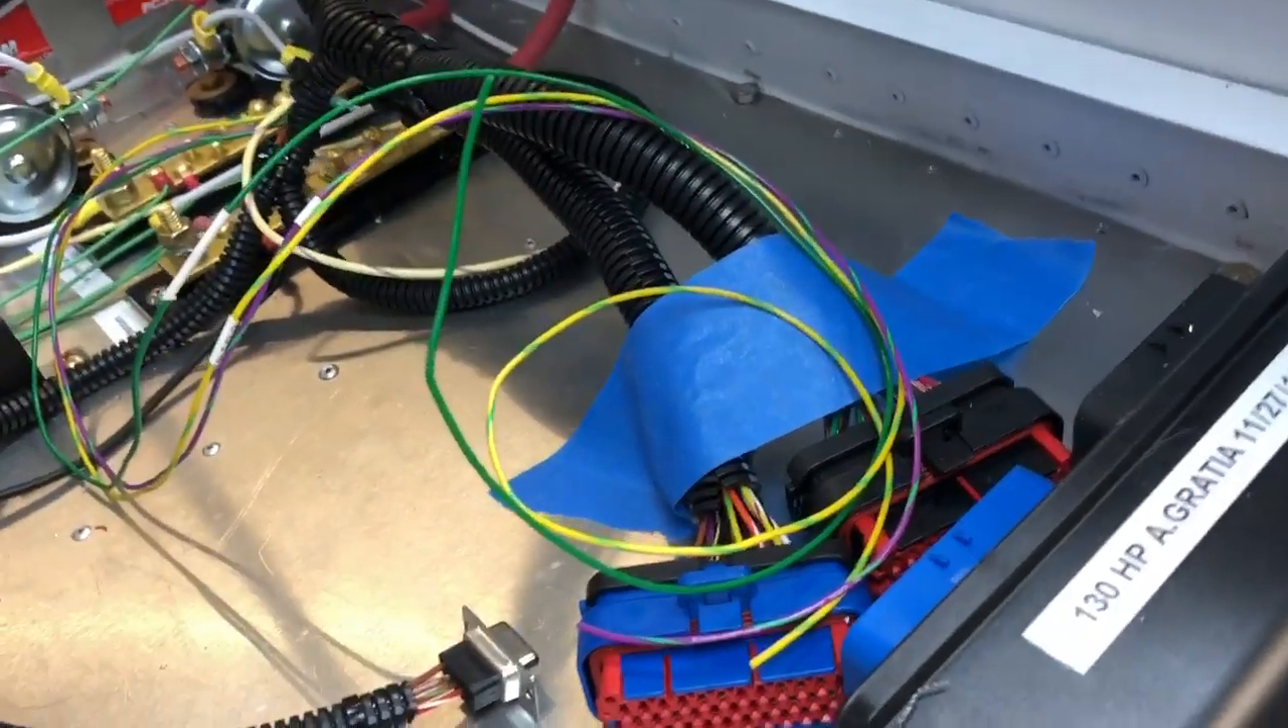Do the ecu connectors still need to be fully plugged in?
Yes.